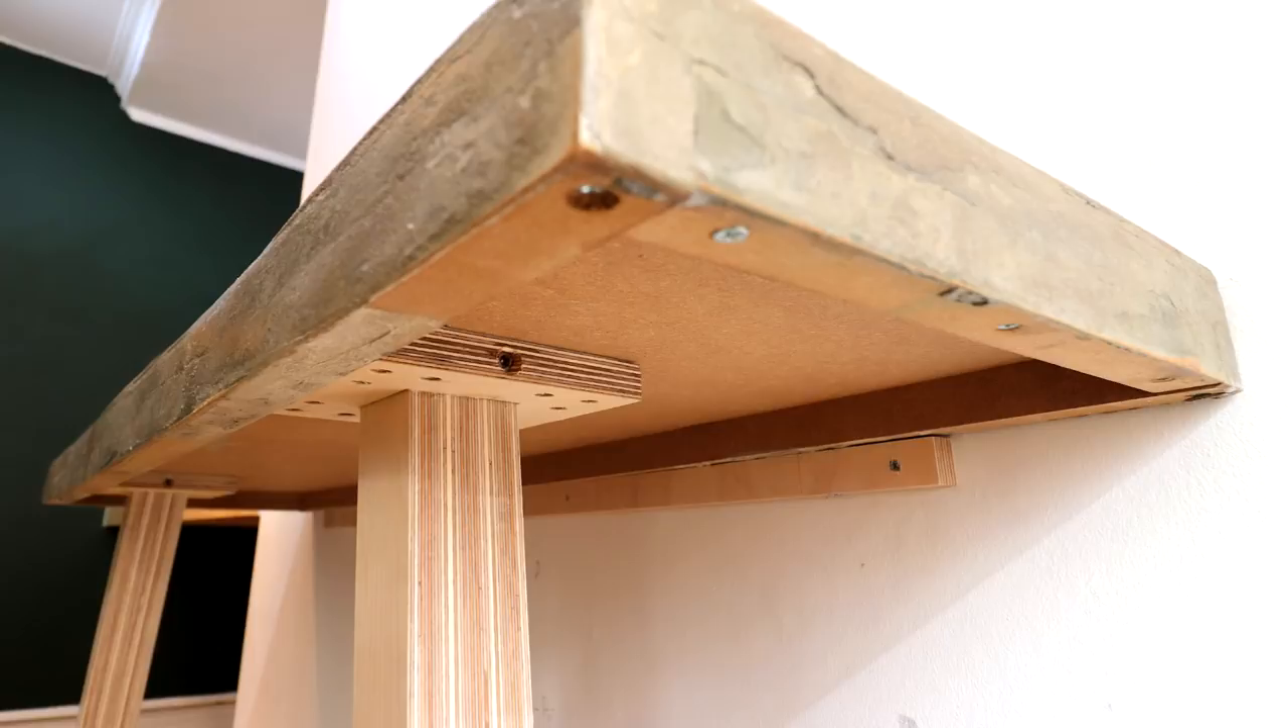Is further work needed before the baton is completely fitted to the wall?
No.